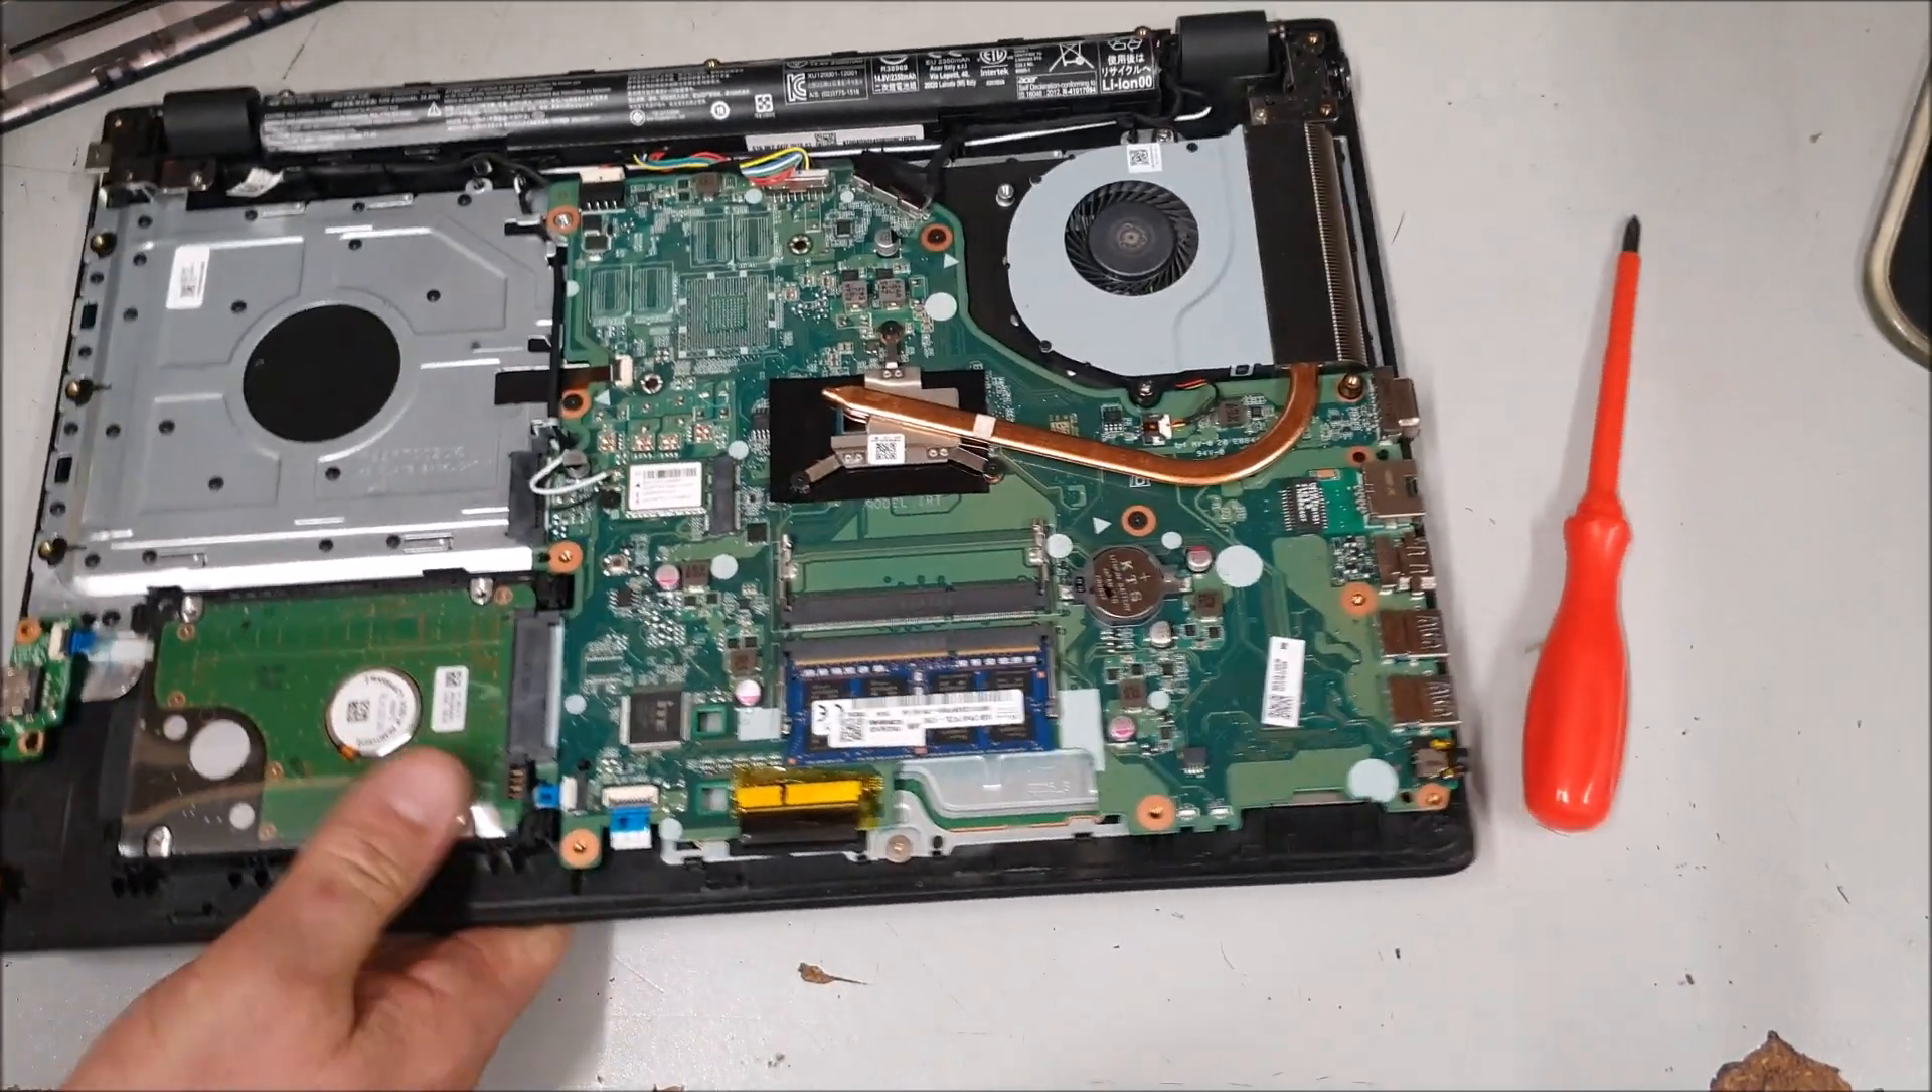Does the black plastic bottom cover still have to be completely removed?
No.